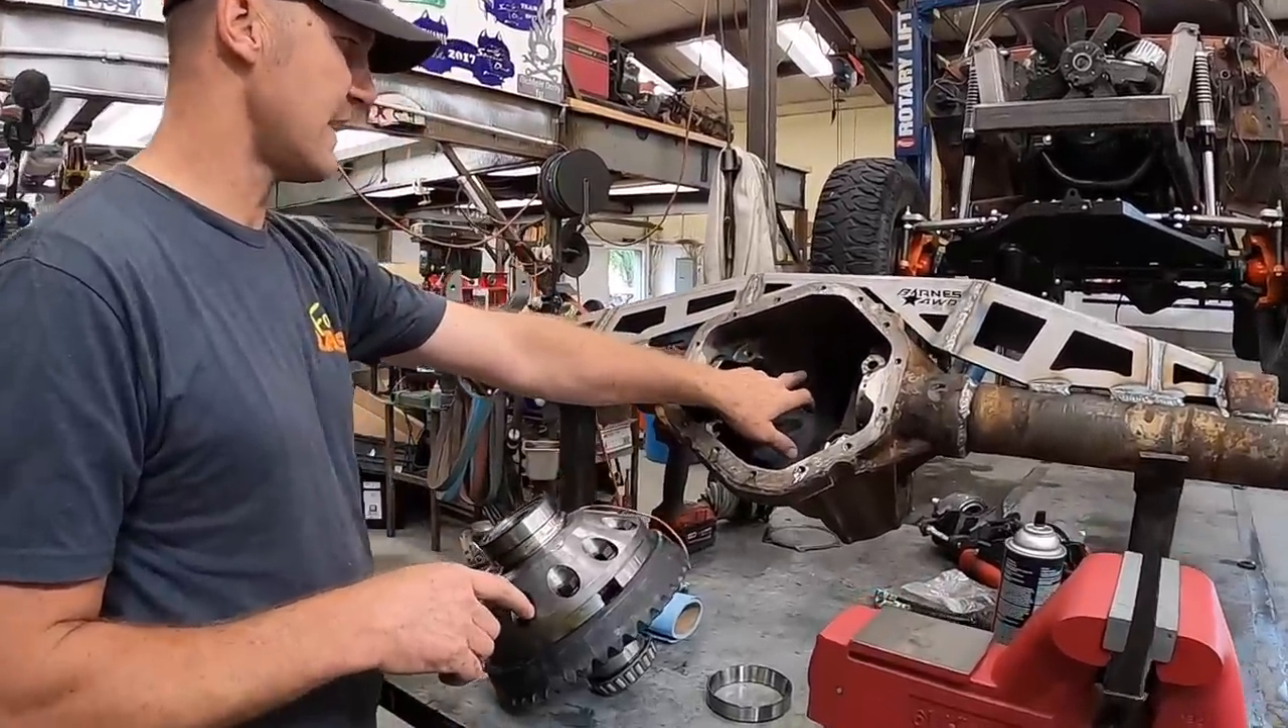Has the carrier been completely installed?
No.